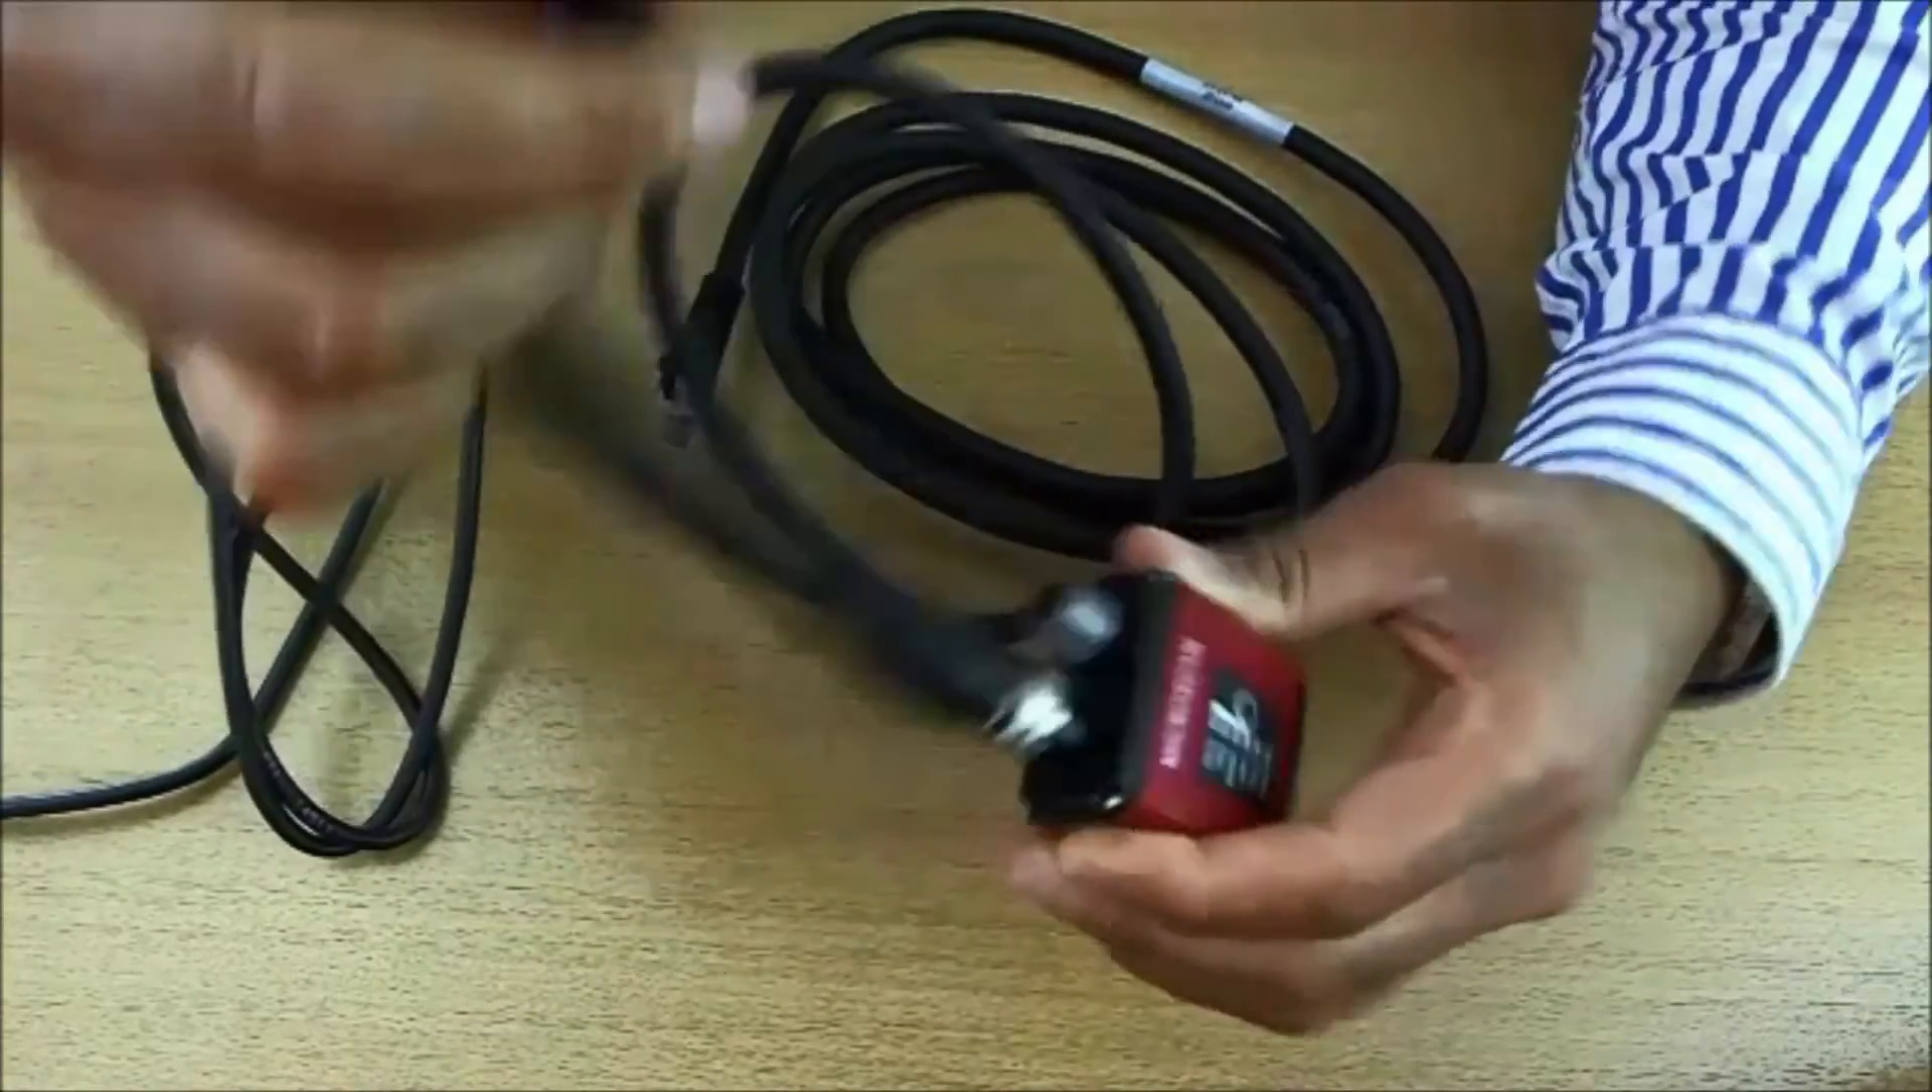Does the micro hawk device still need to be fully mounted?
Yes.